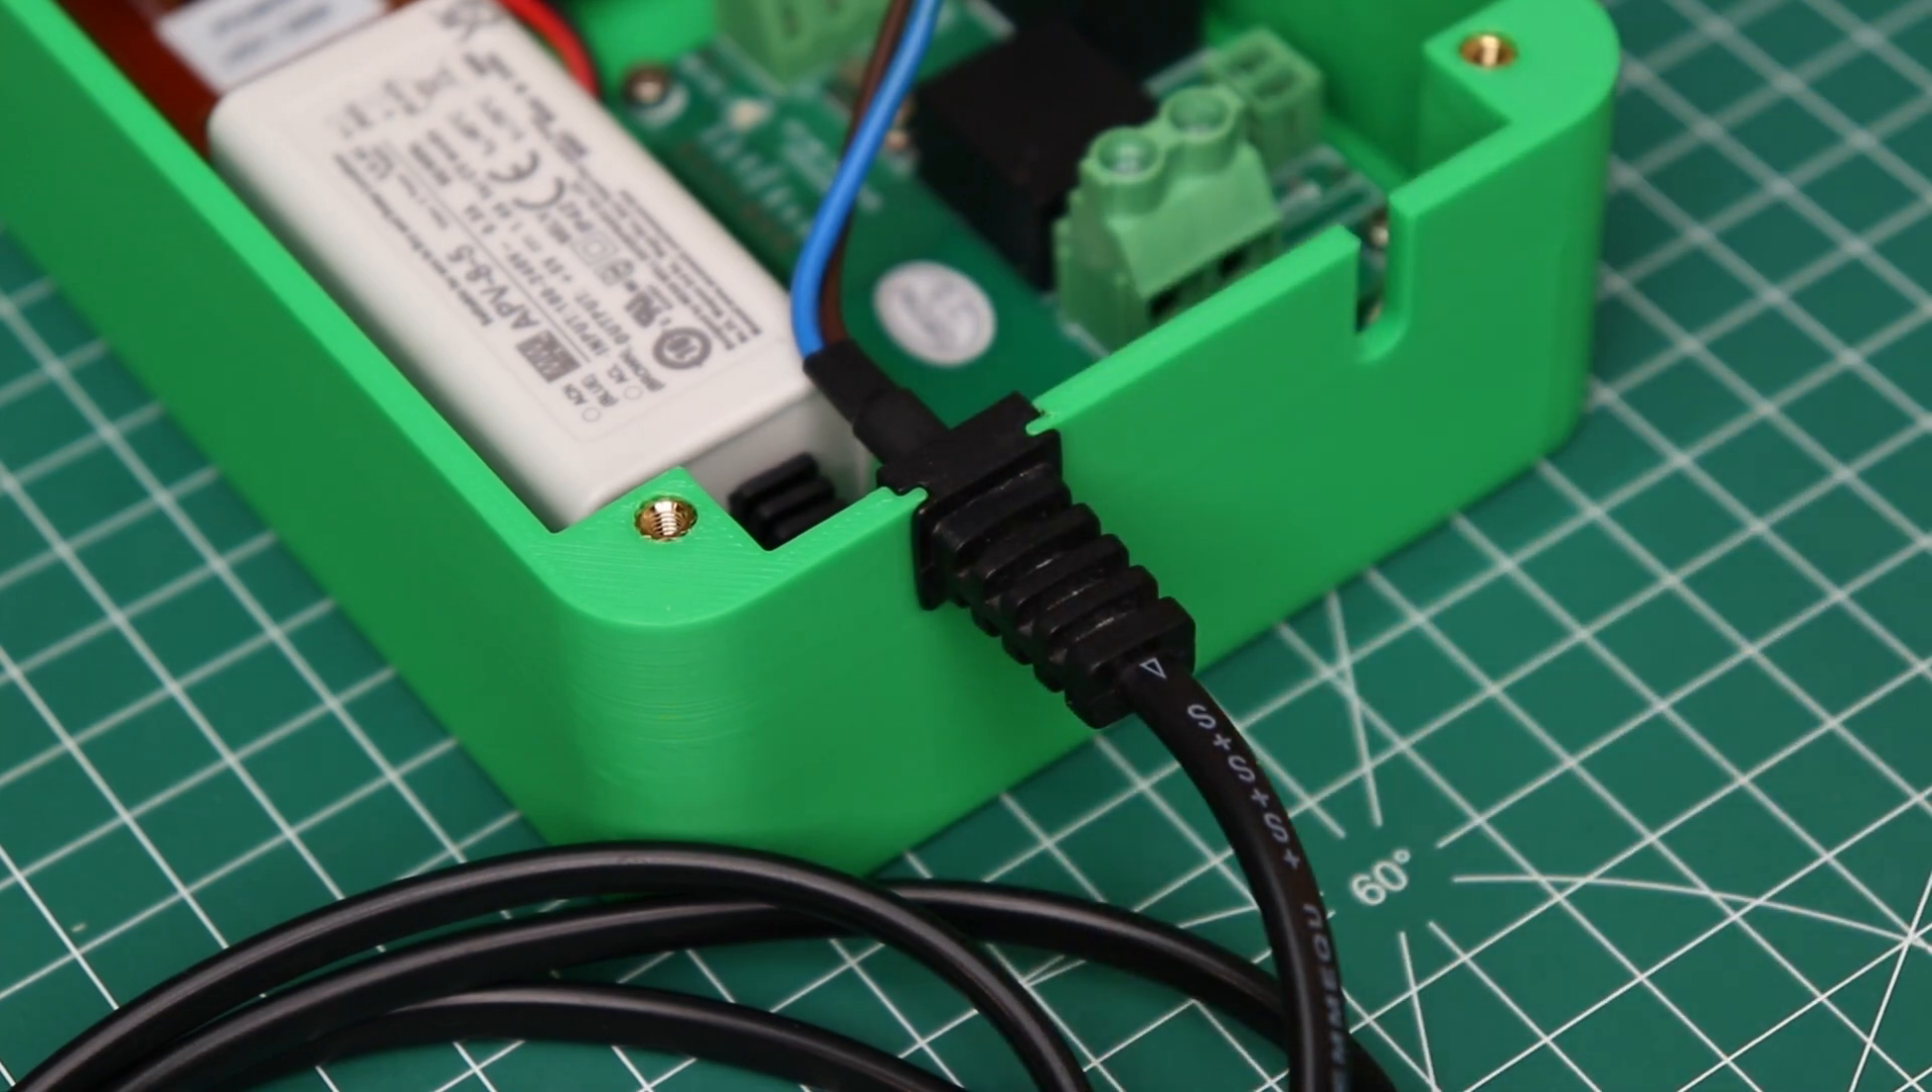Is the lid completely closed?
No.